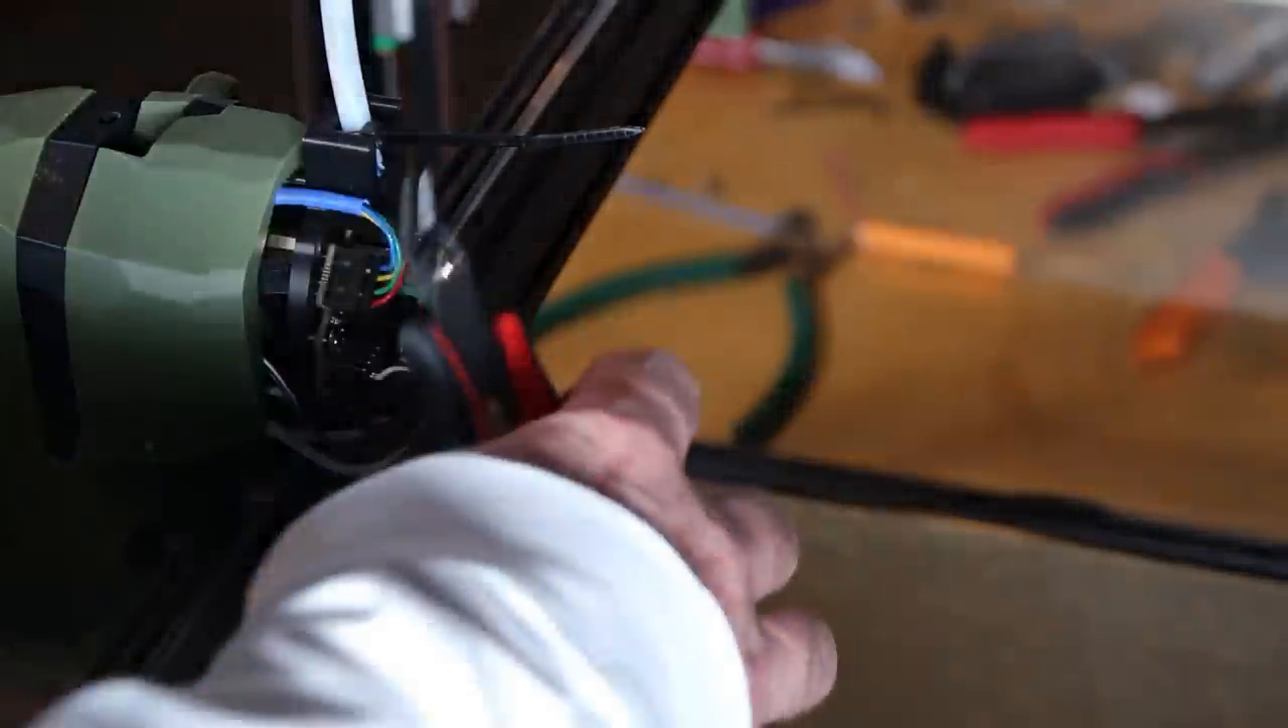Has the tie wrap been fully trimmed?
No.